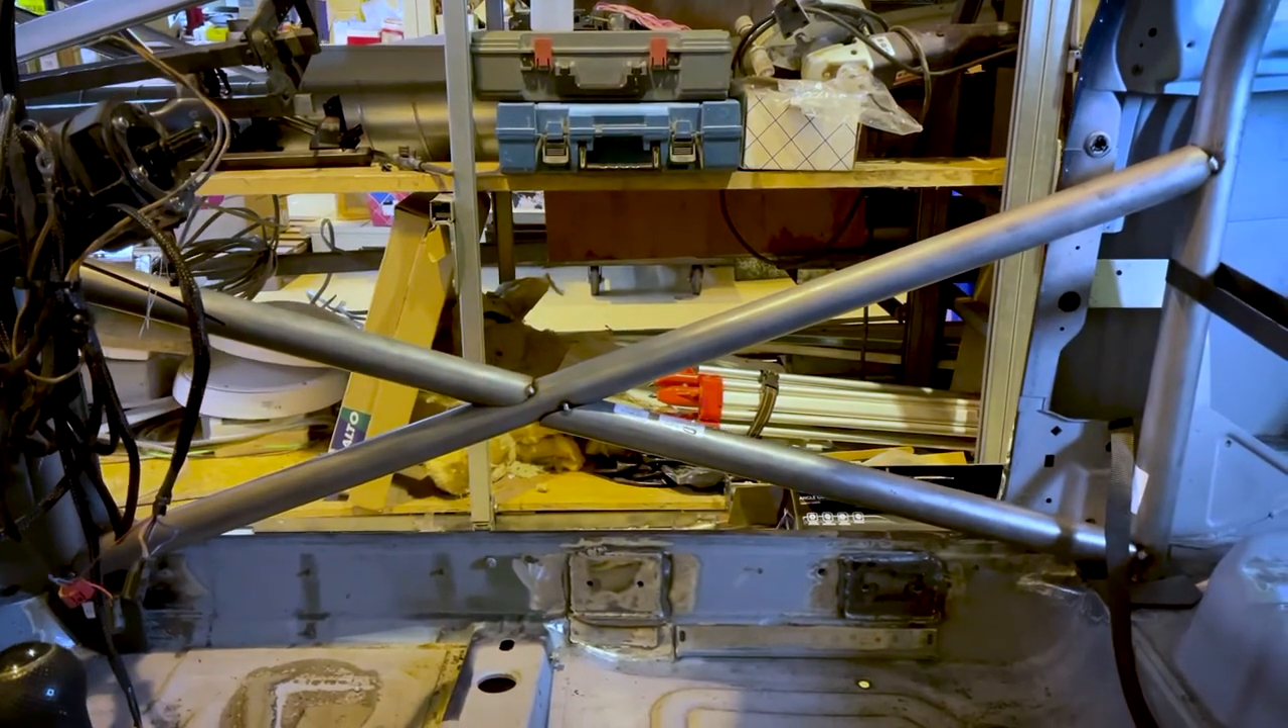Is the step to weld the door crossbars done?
No.